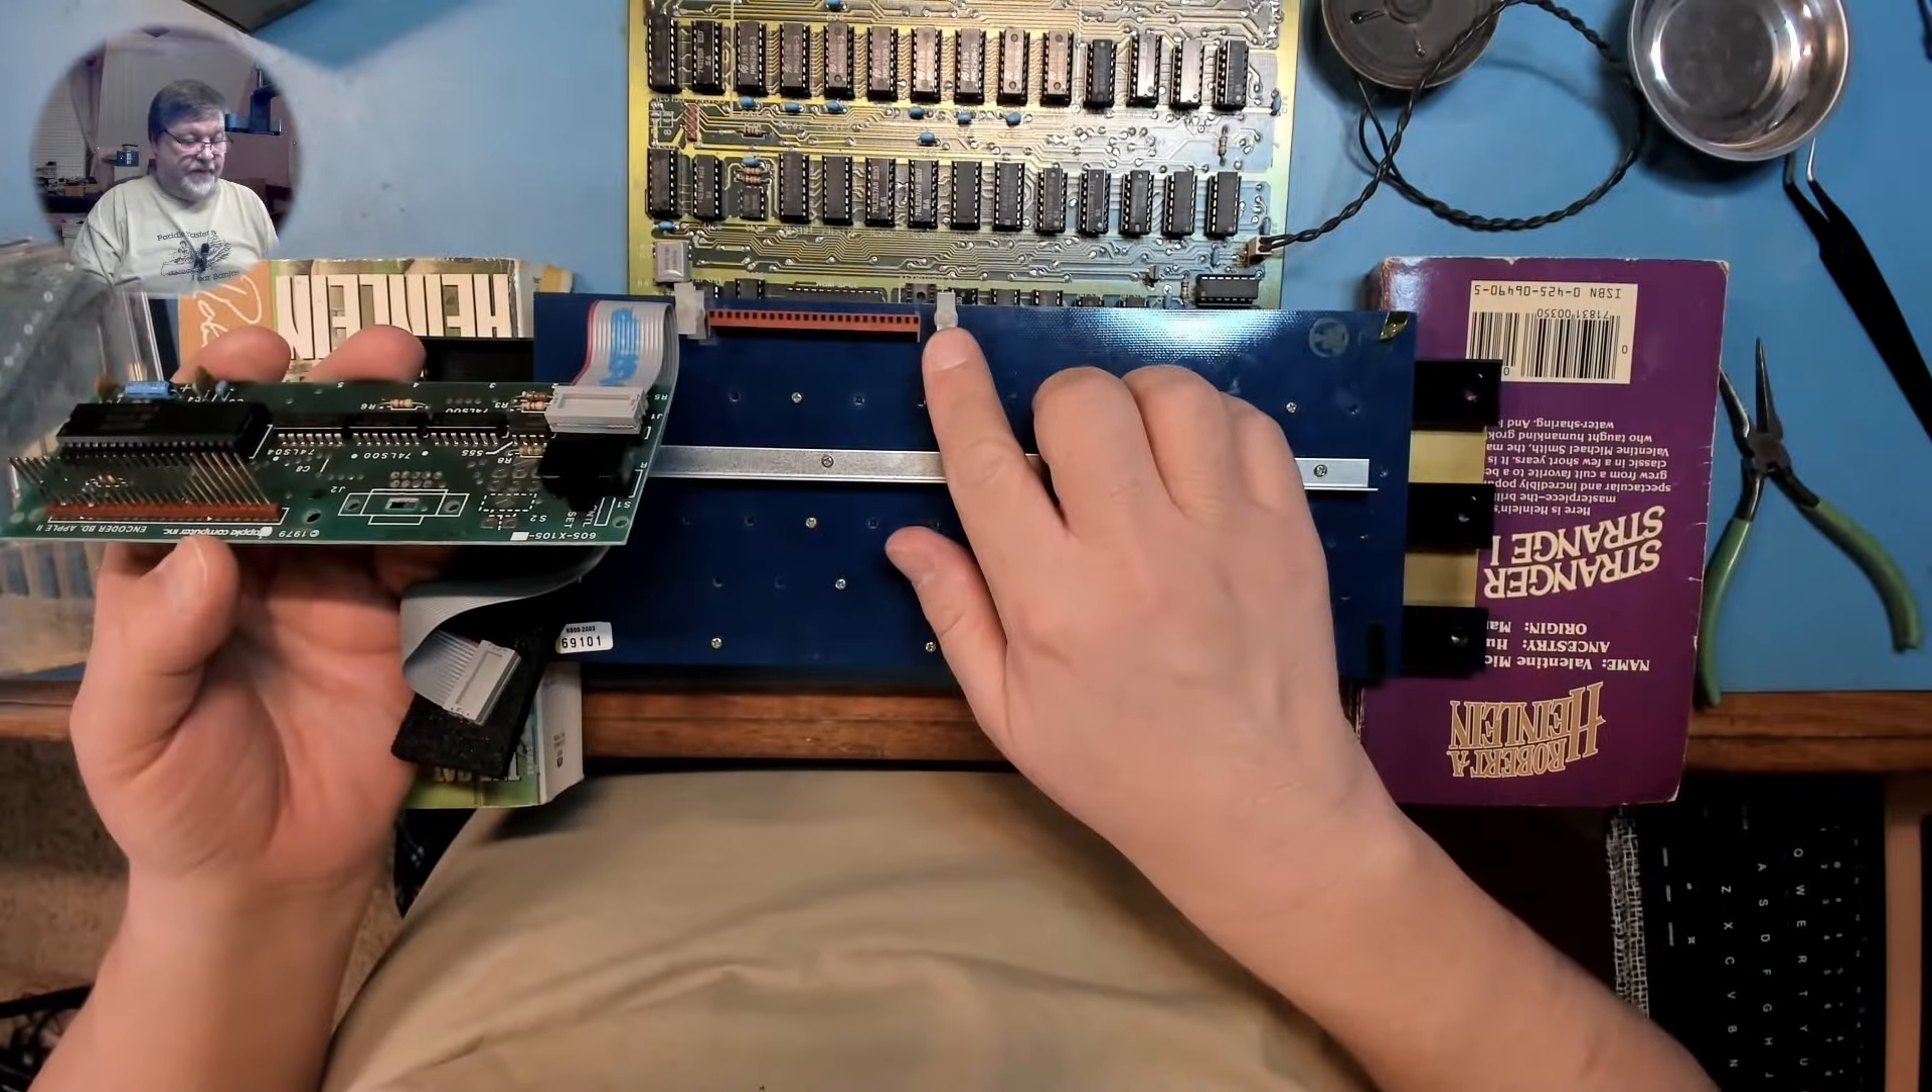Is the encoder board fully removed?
Yes.